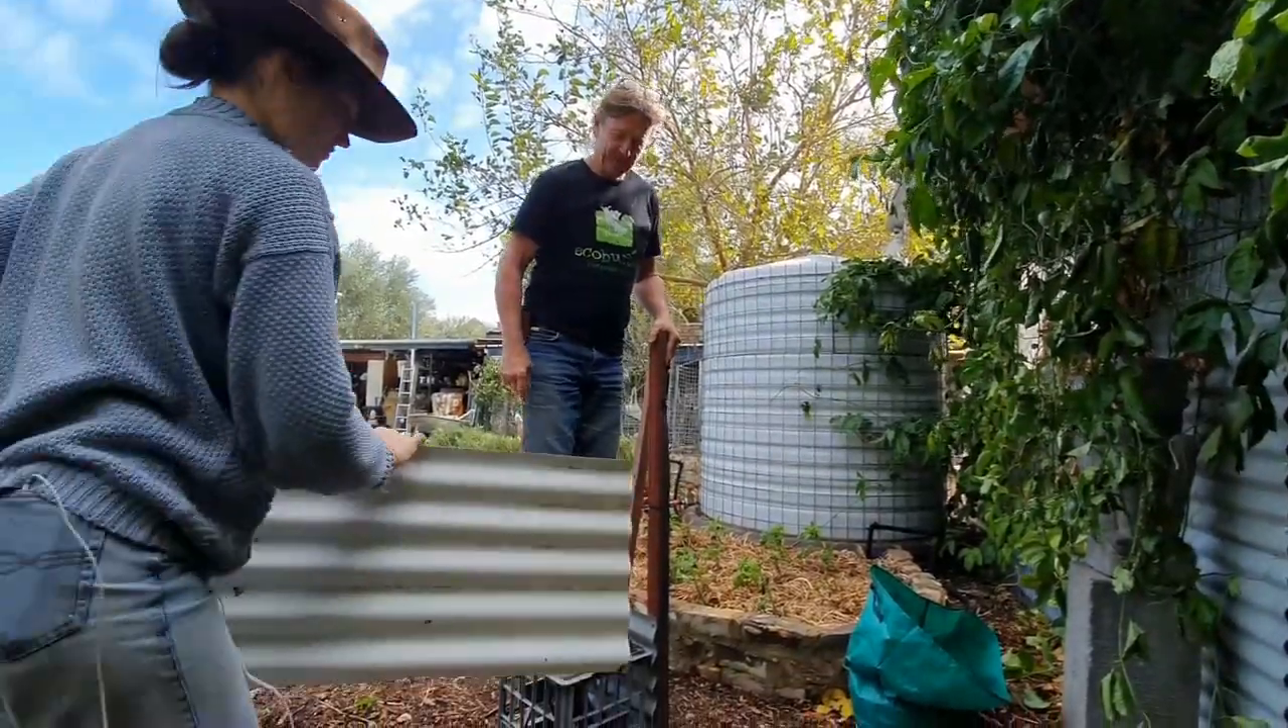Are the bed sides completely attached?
No.